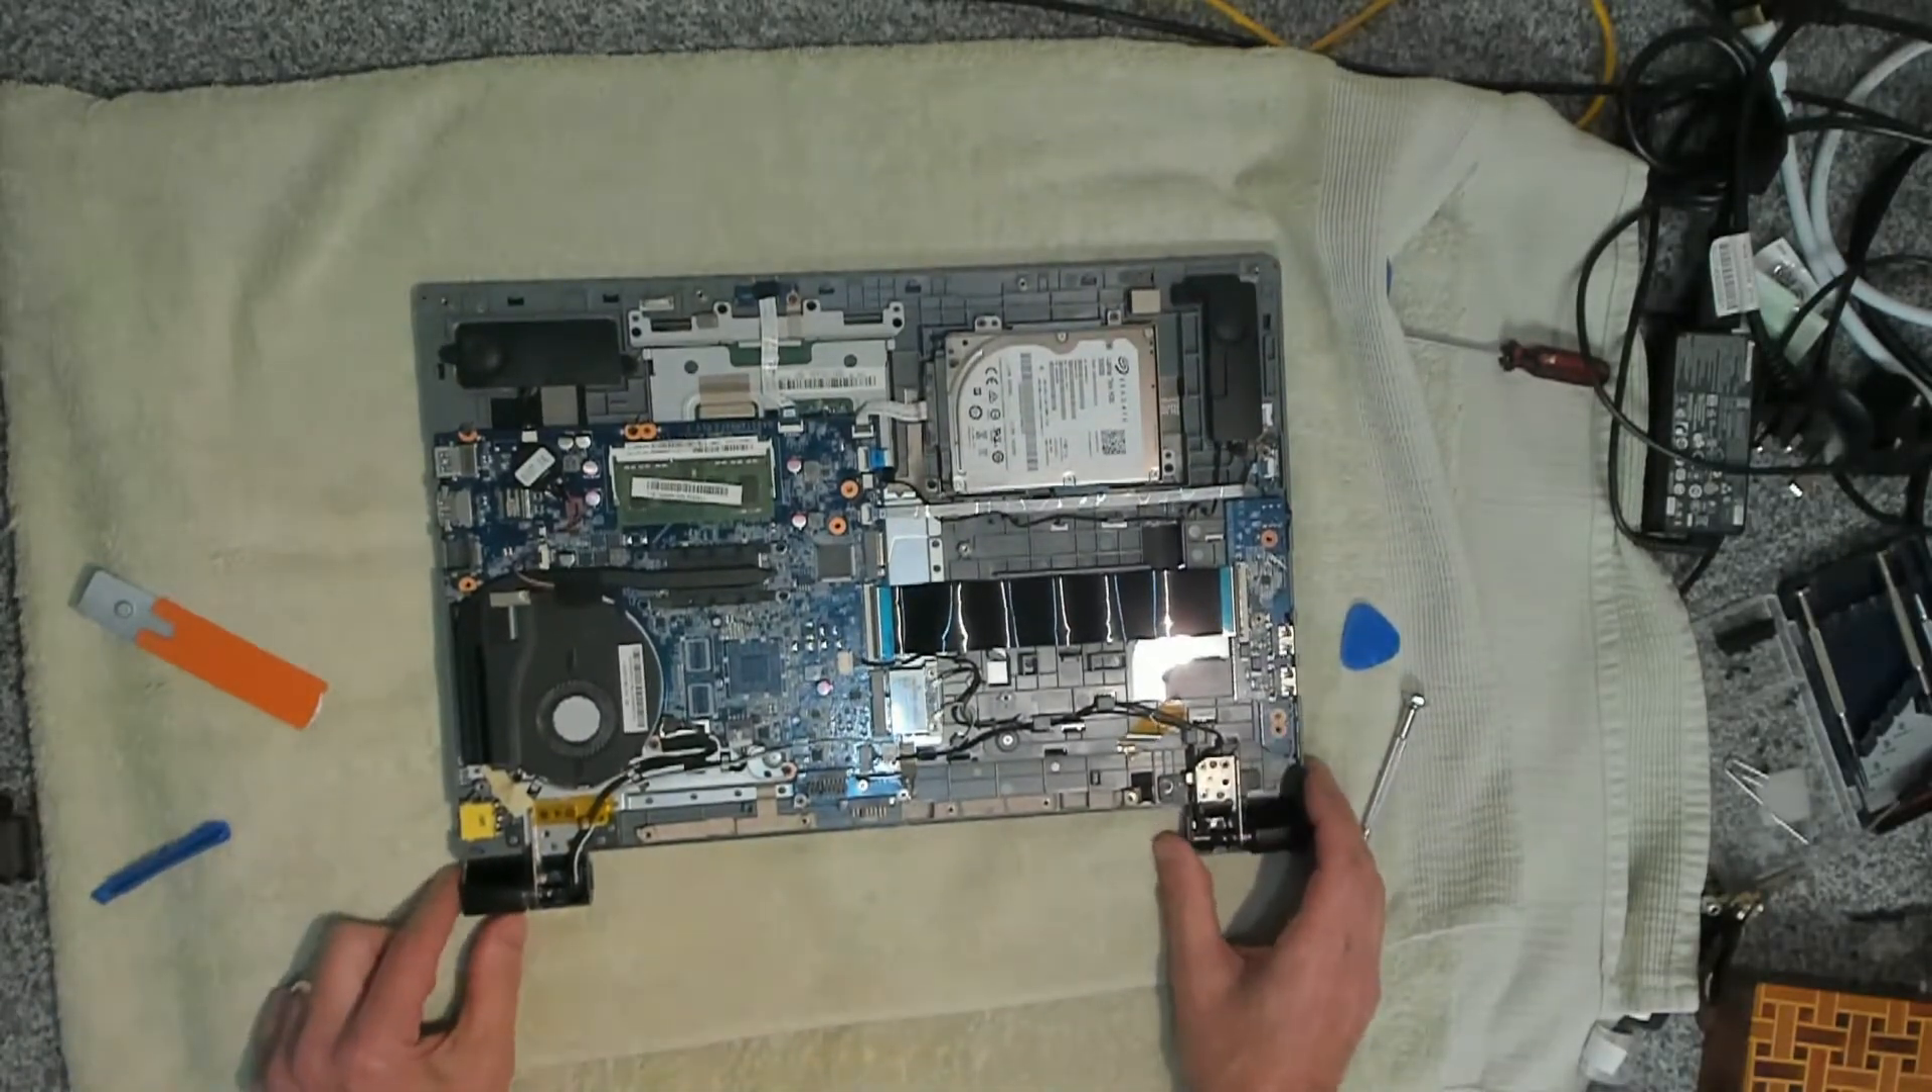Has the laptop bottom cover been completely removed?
Yes.